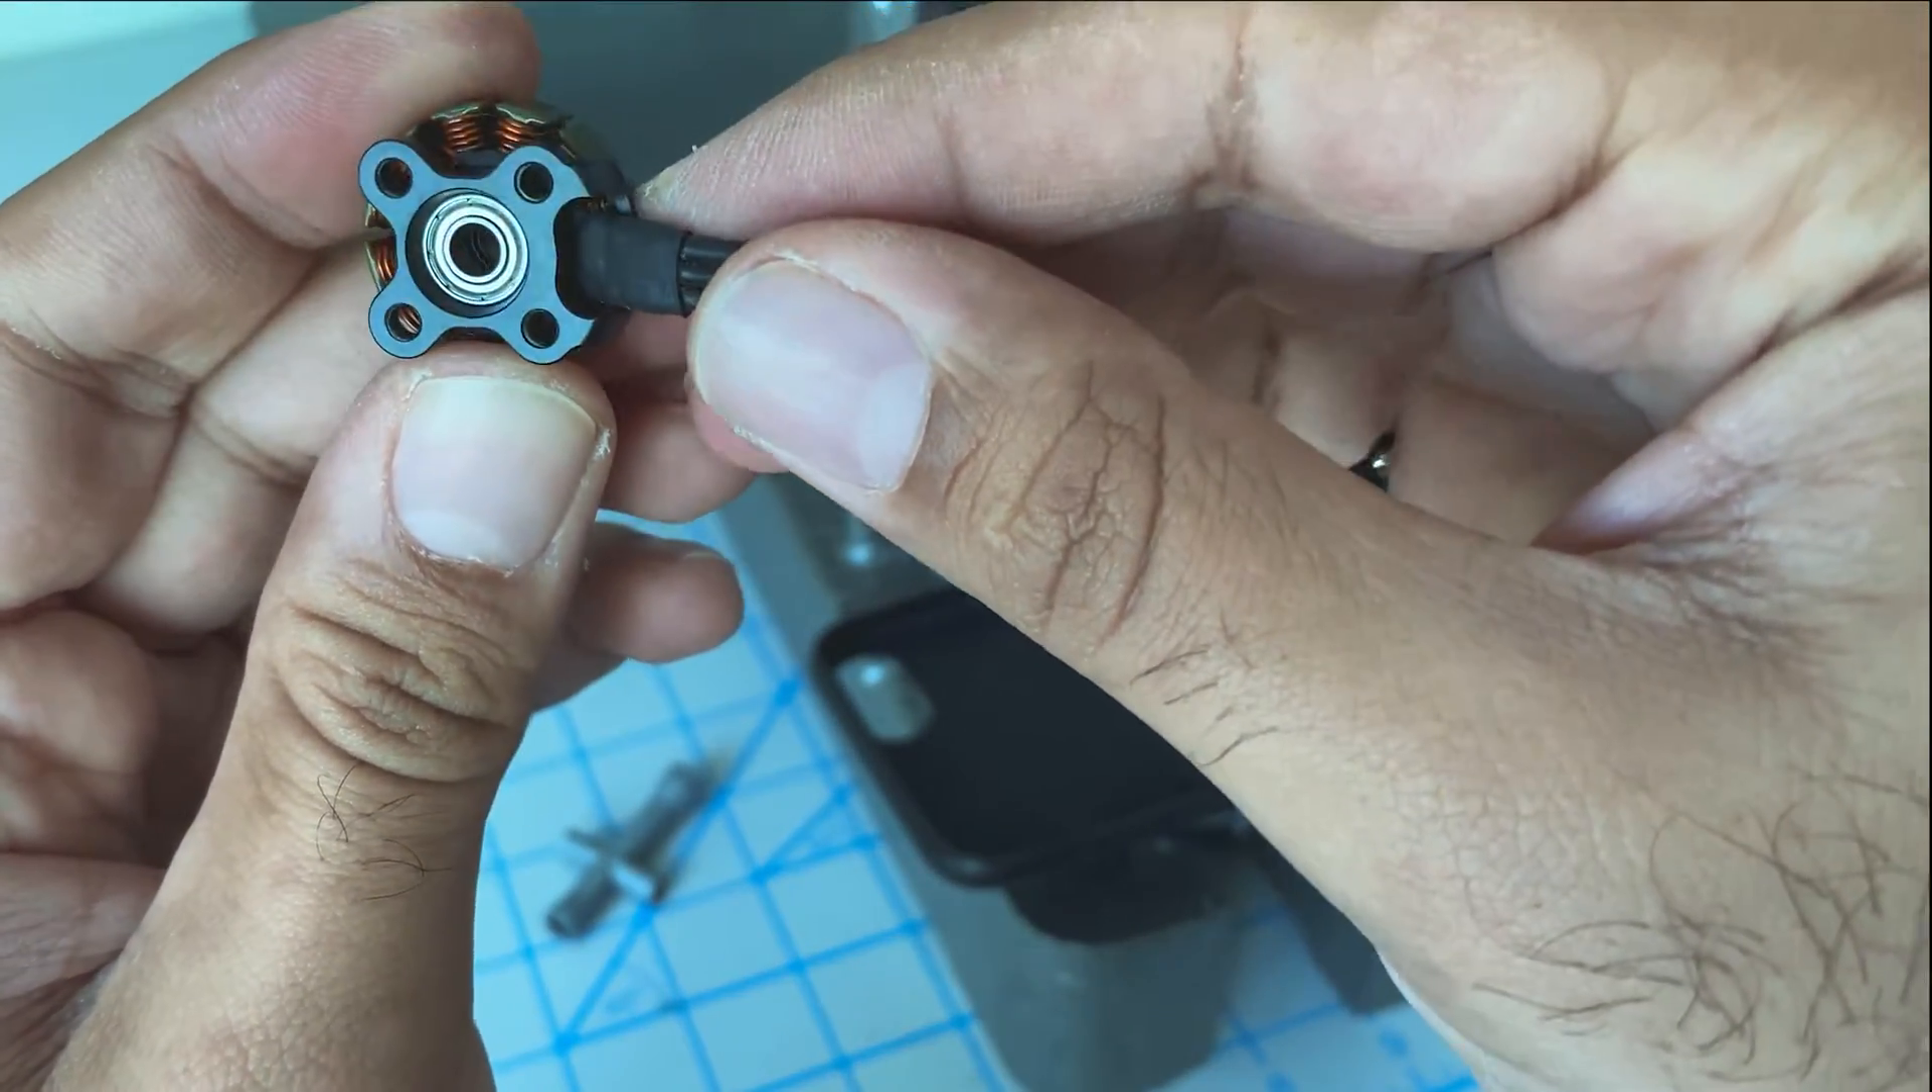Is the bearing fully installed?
Yes.